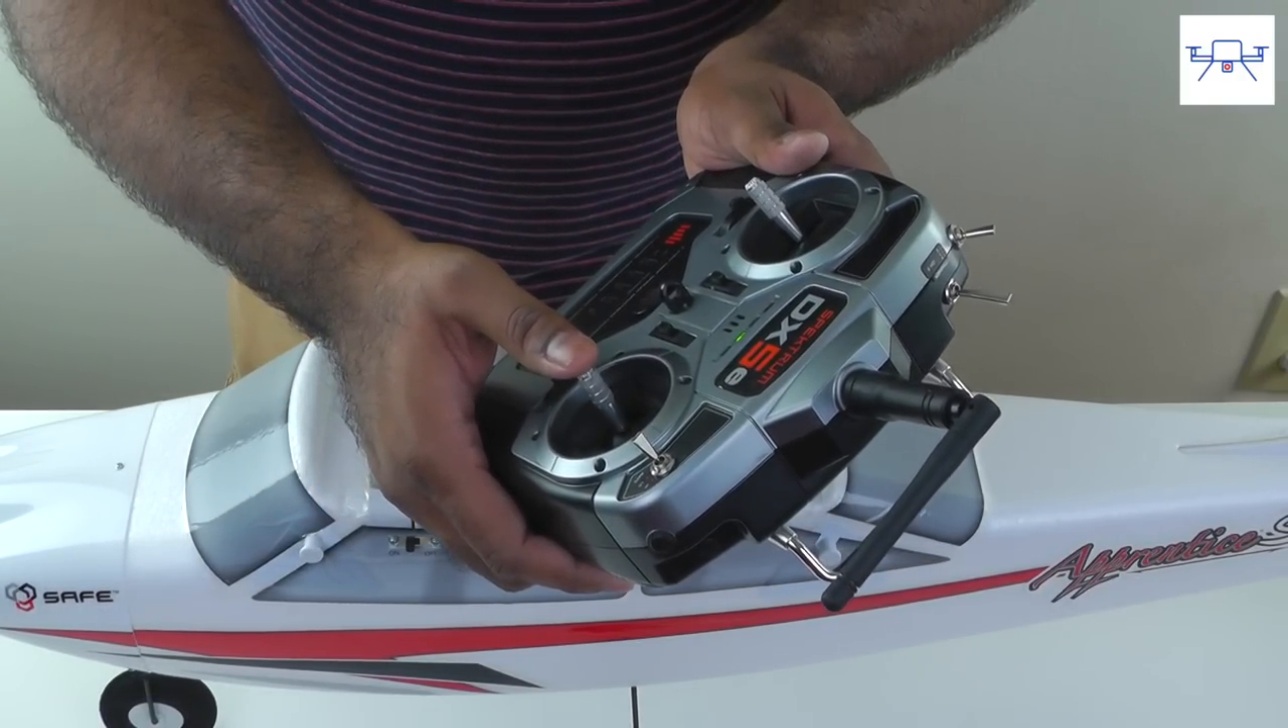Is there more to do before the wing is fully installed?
Yes.